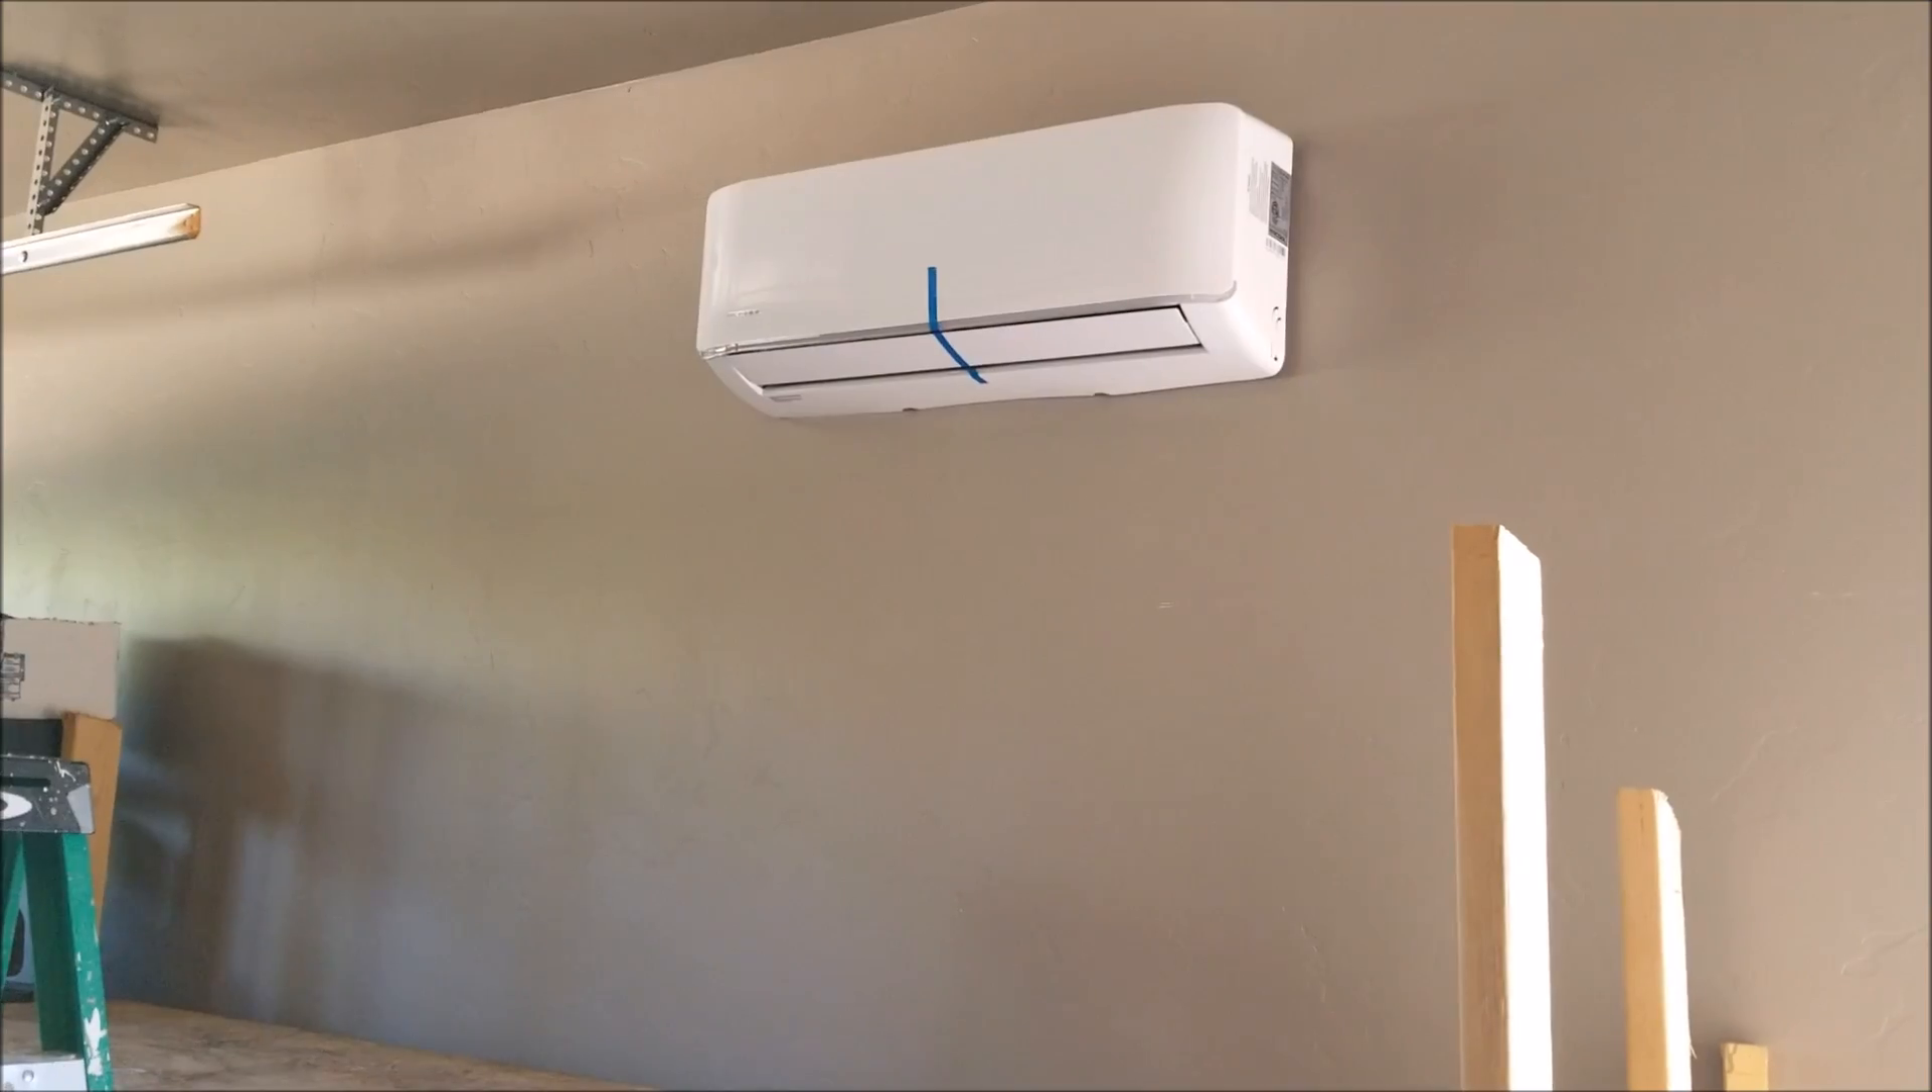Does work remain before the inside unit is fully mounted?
No.